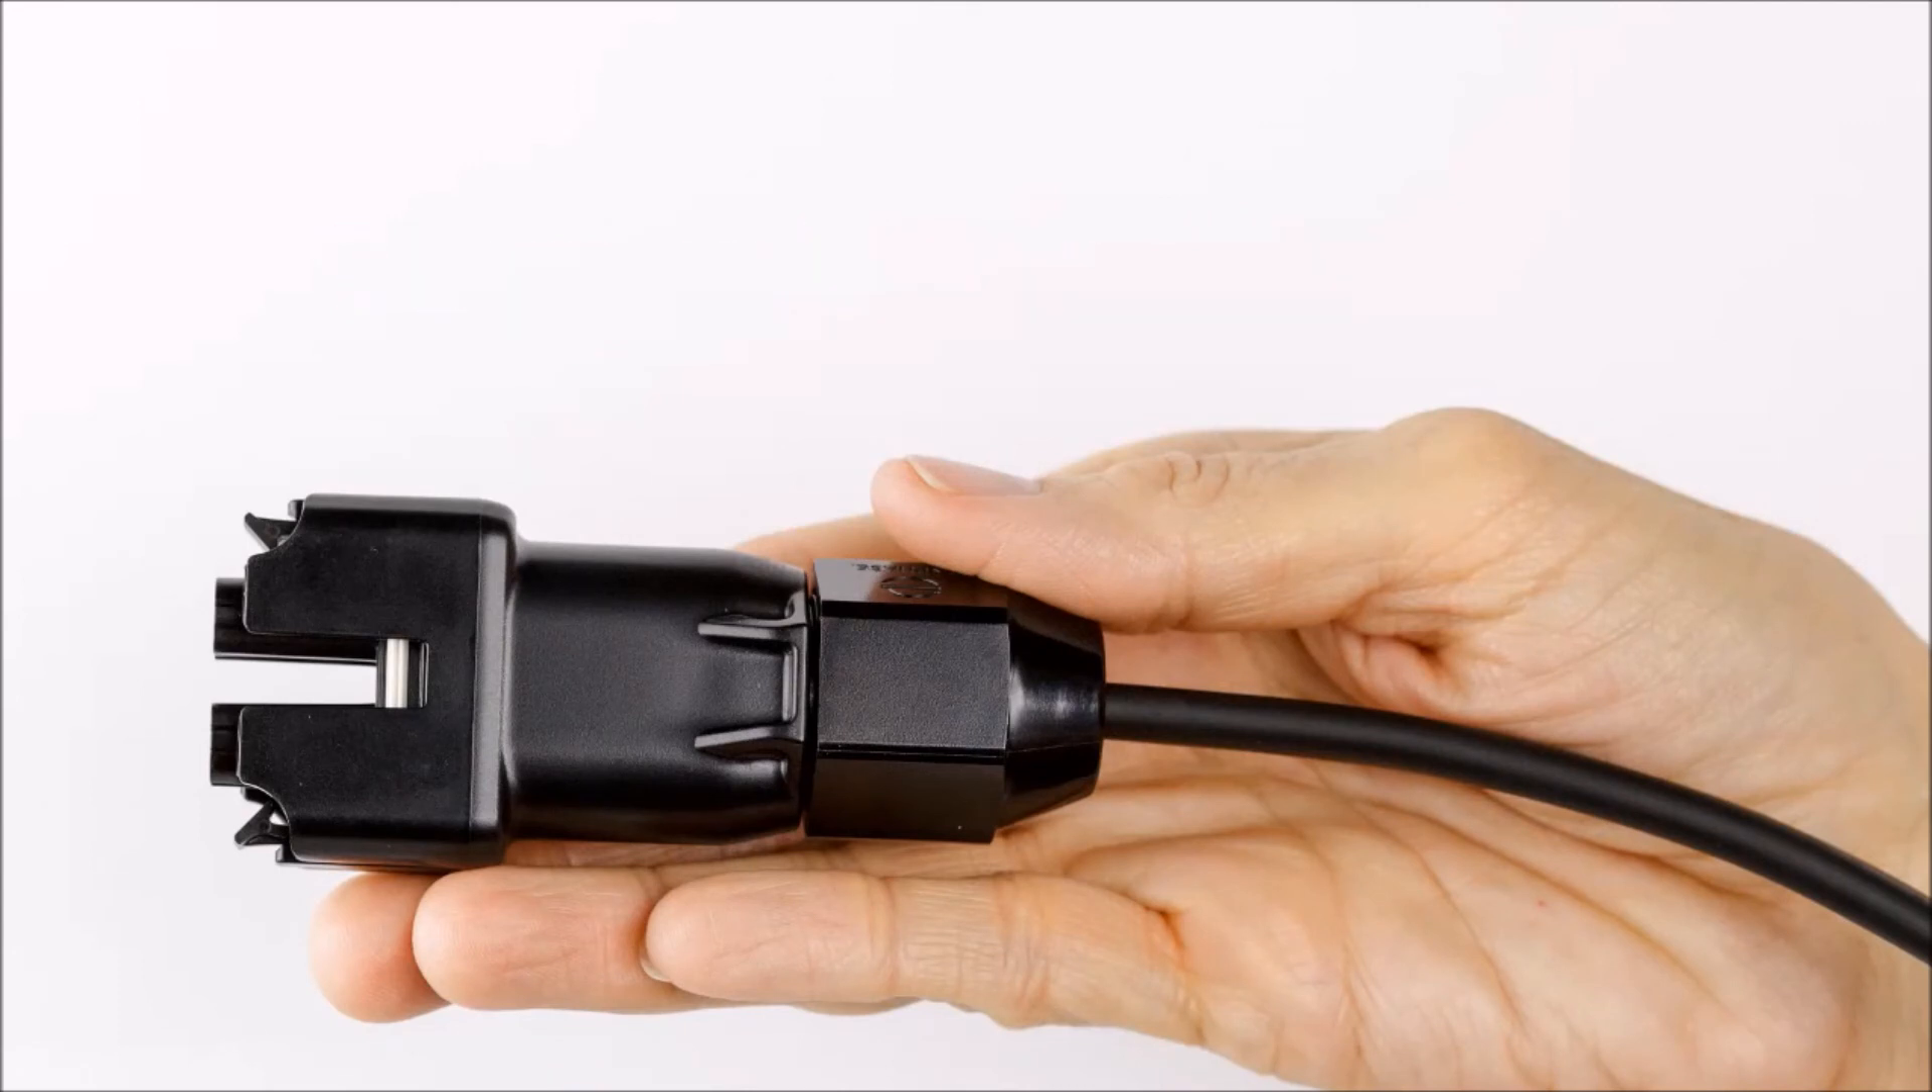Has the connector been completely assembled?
Yes.